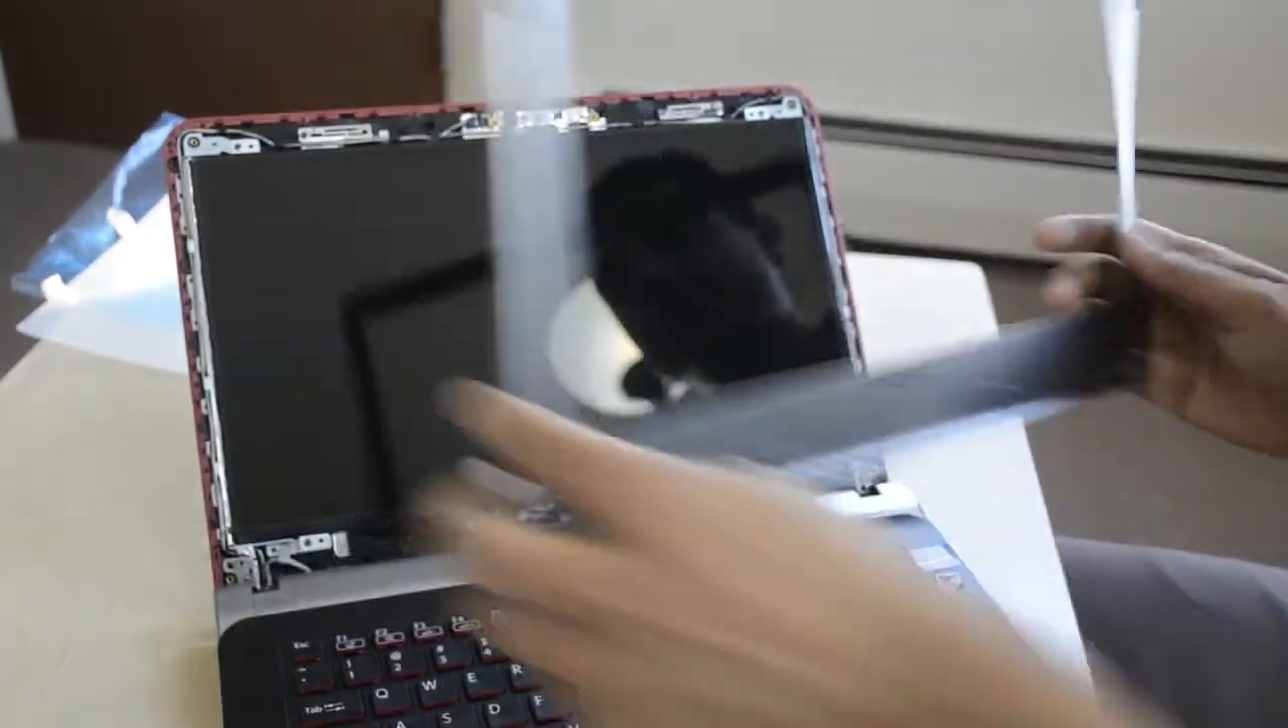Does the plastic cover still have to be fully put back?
Yes.